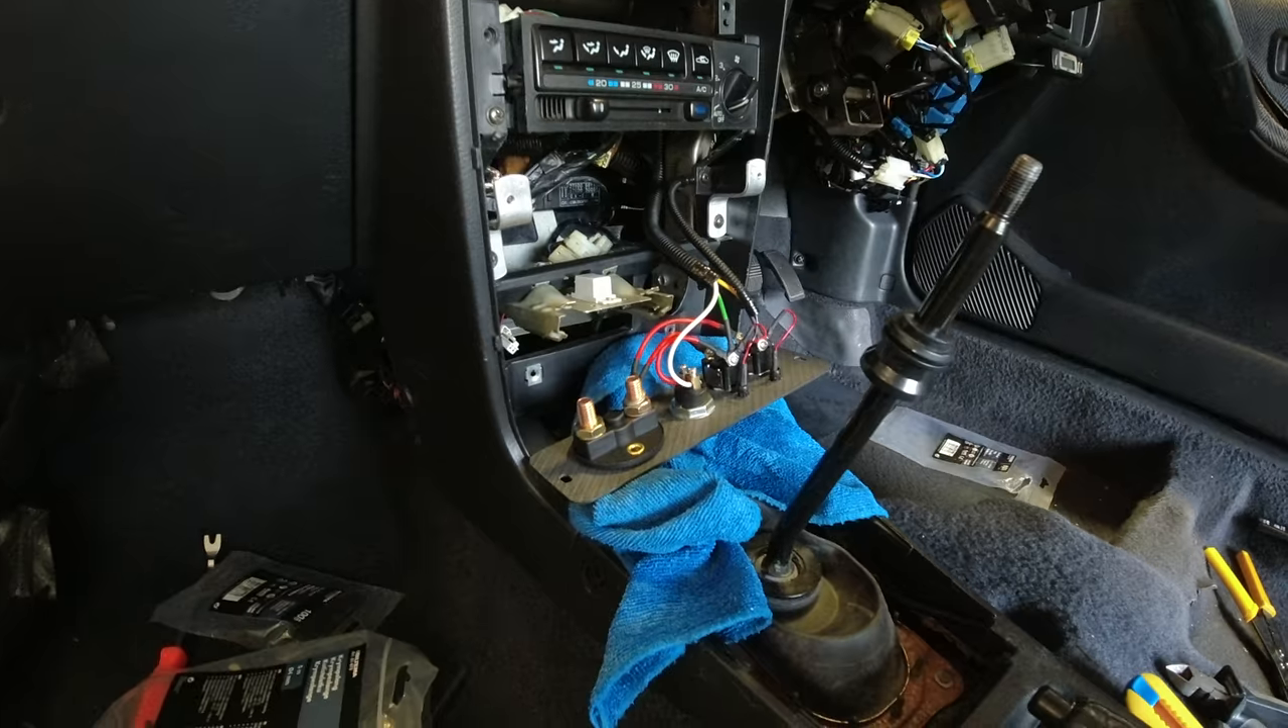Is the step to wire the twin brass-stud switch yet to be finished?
Yes.